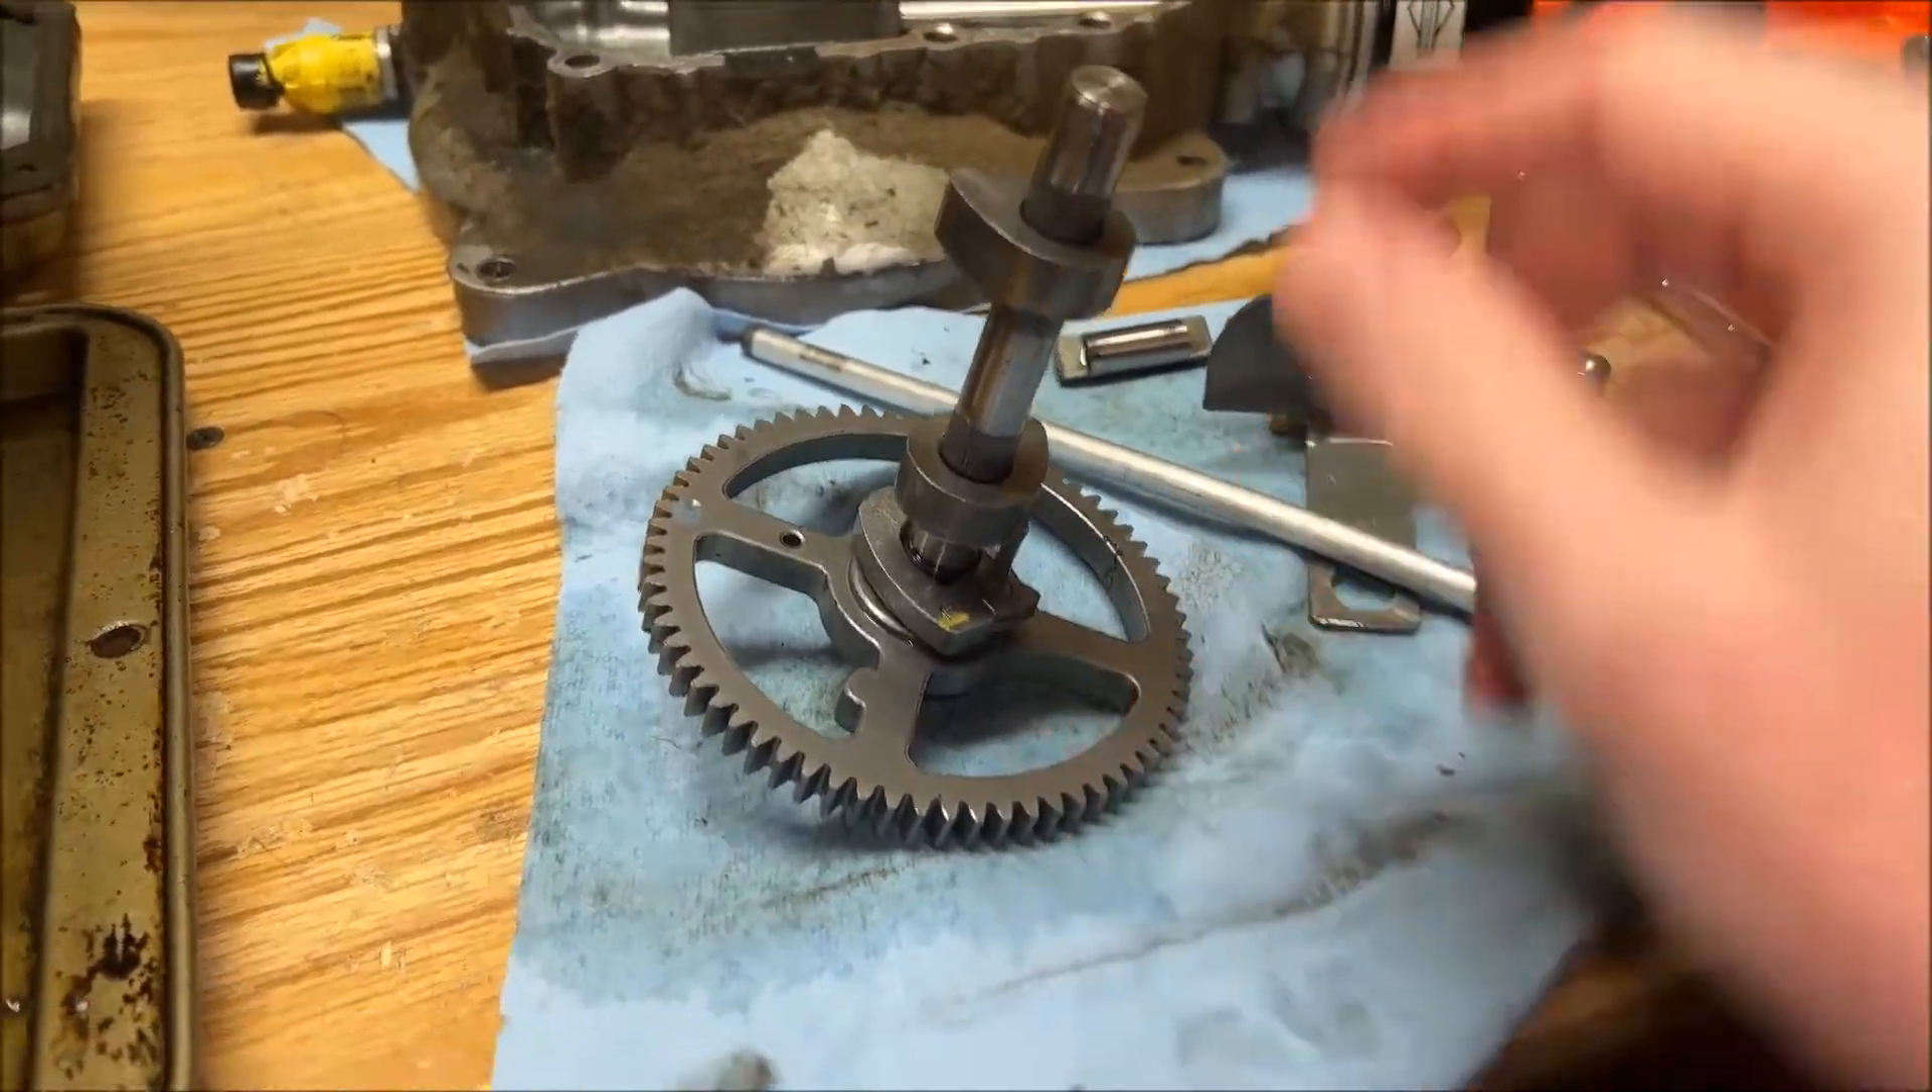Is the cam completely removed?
Yes.